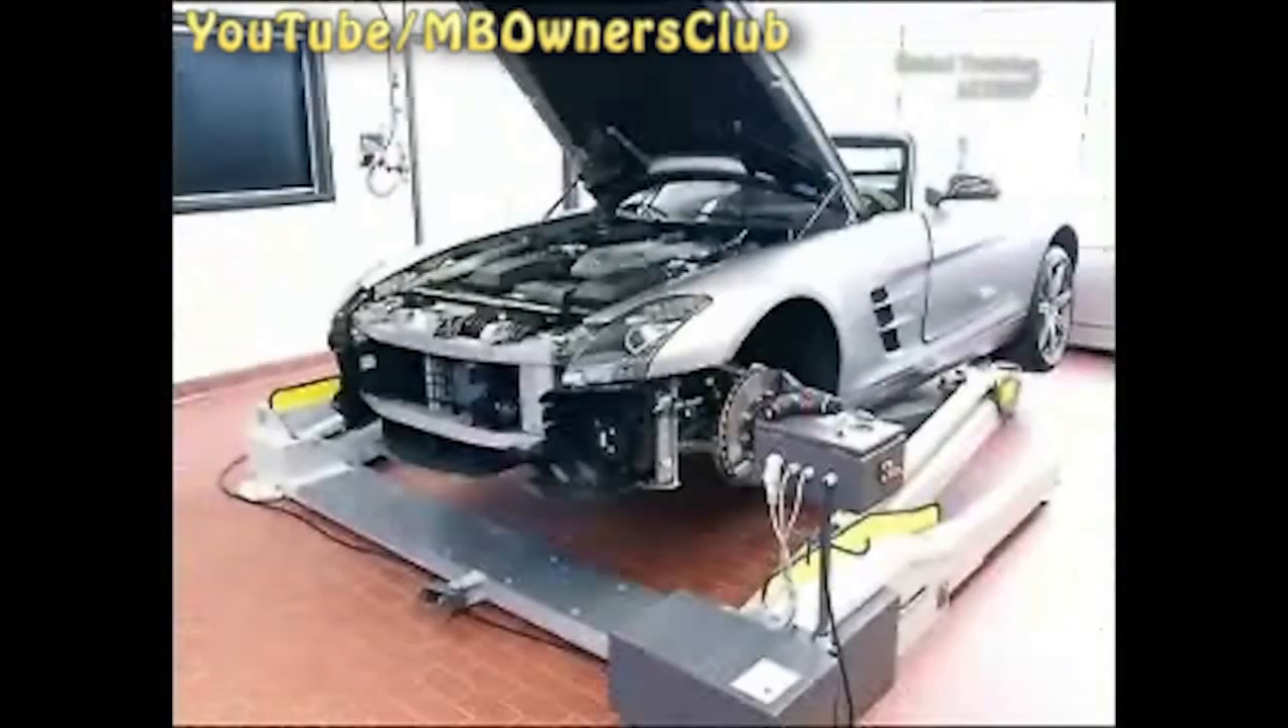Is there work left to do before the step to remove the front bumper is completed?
No.